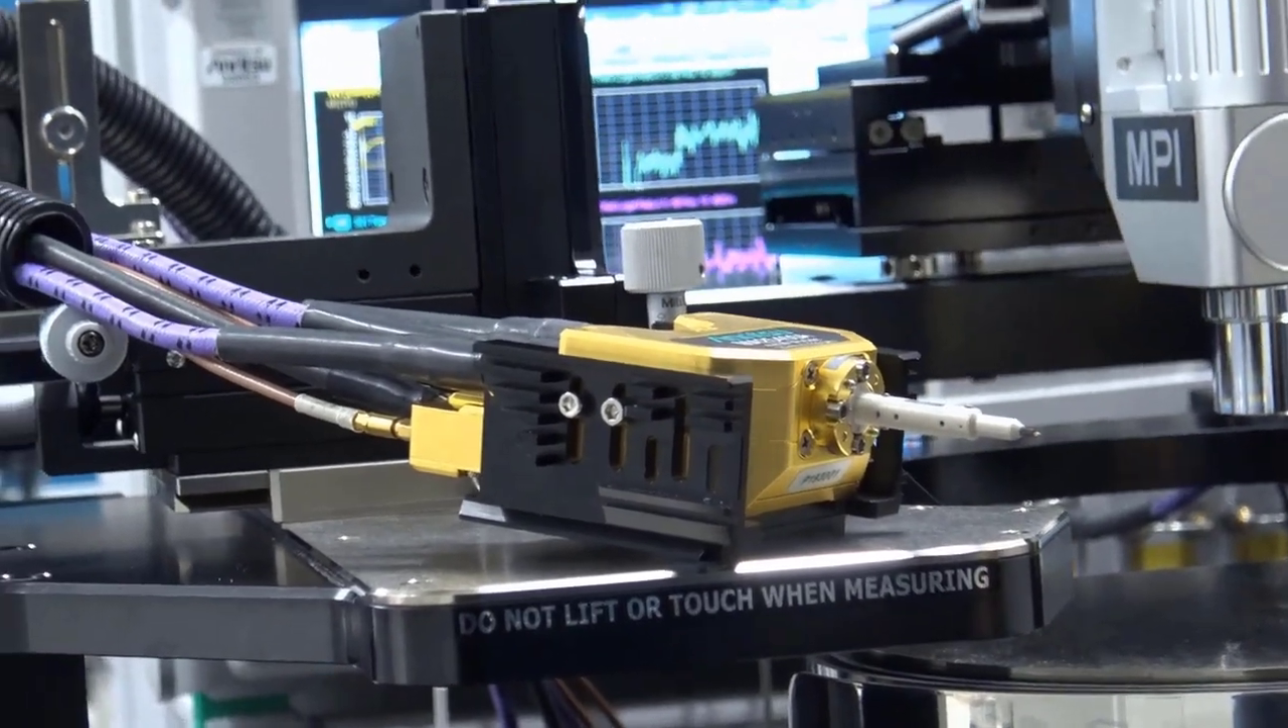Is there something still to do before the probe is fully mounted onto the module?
No.